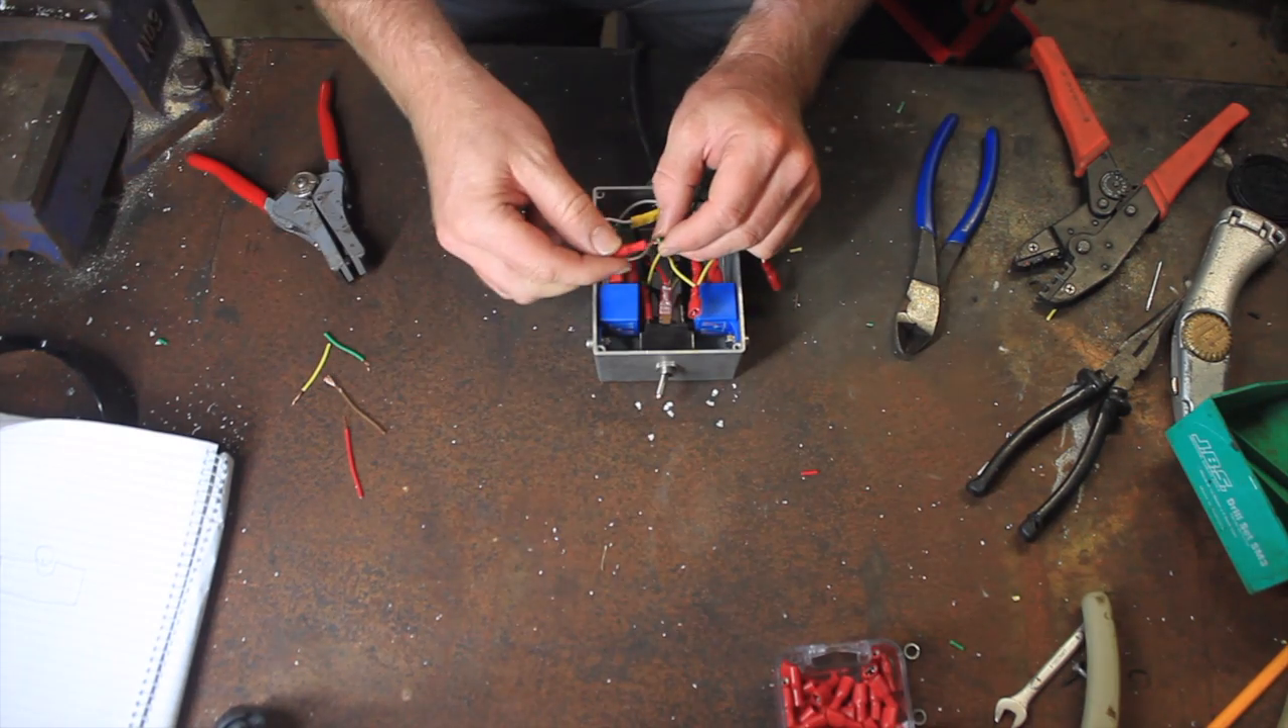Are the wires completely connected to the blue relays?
No.